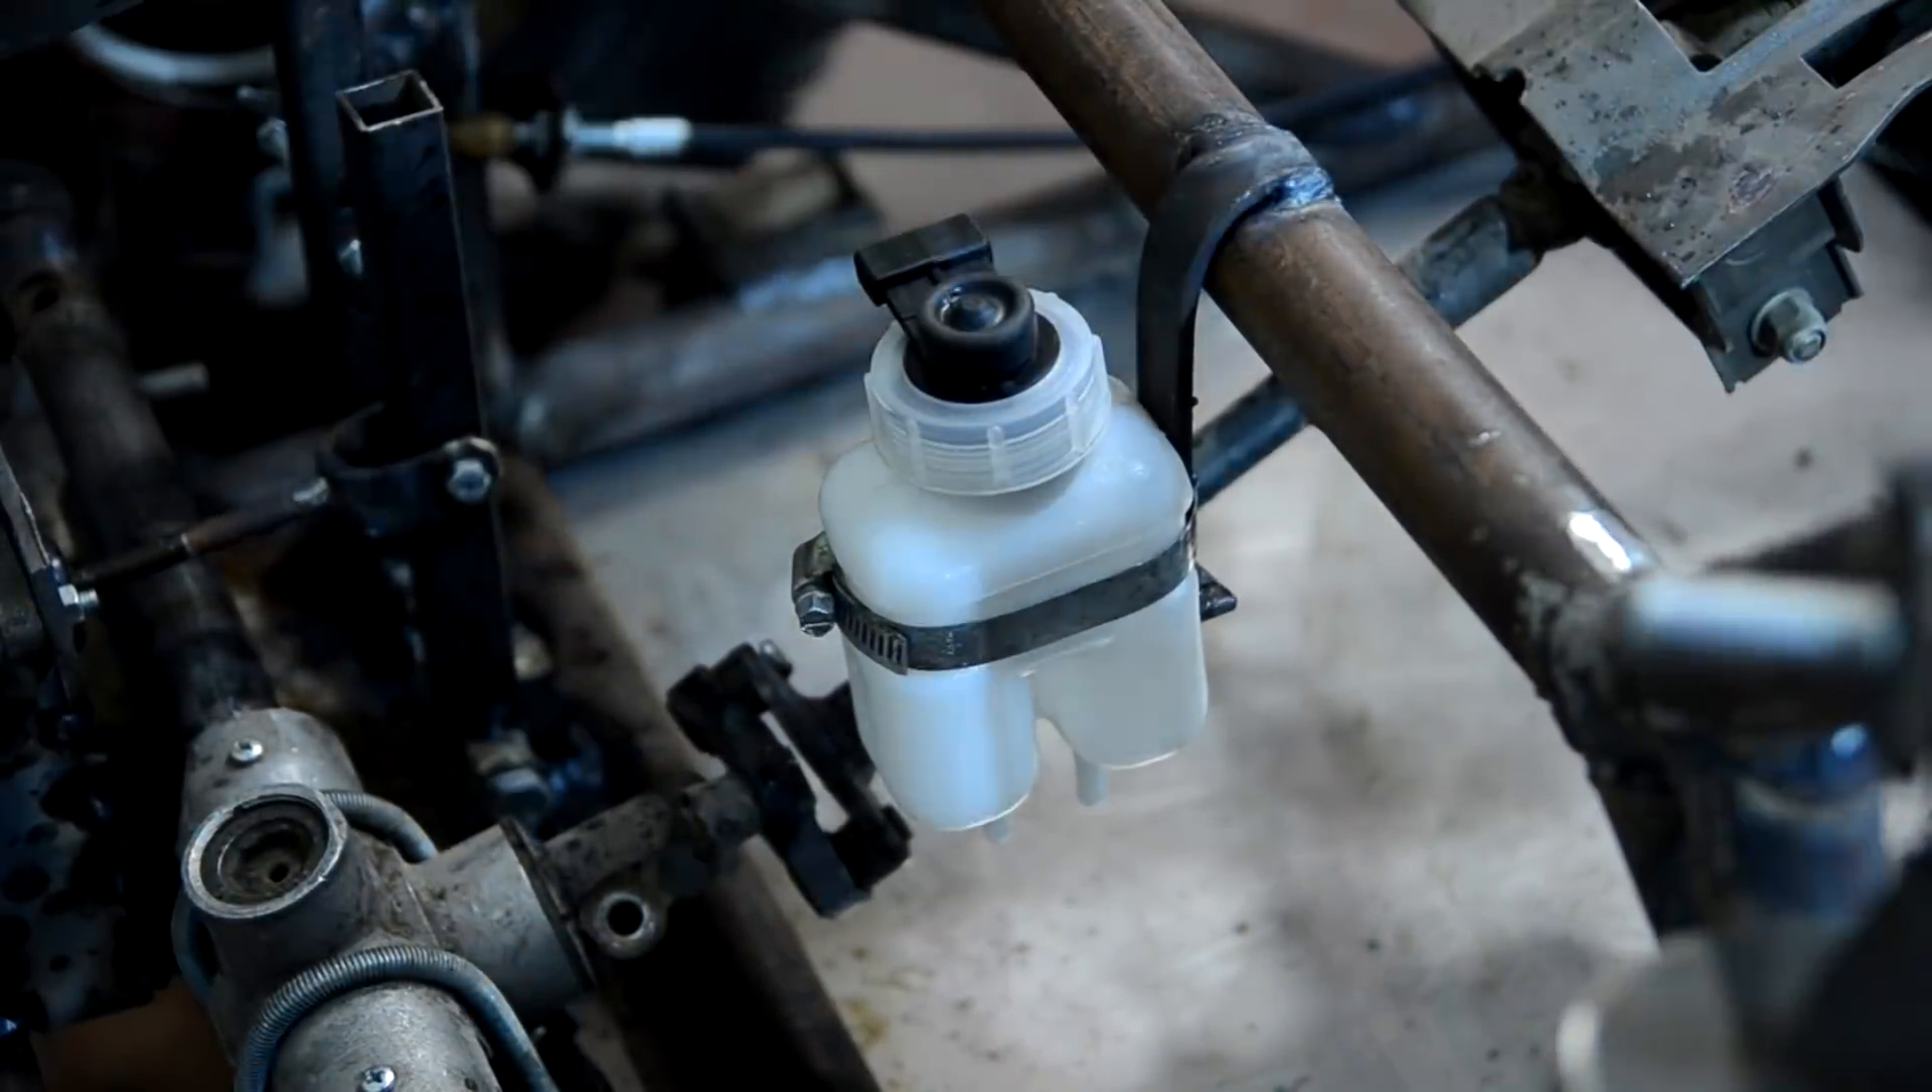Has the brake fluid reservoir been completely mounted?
Yes.